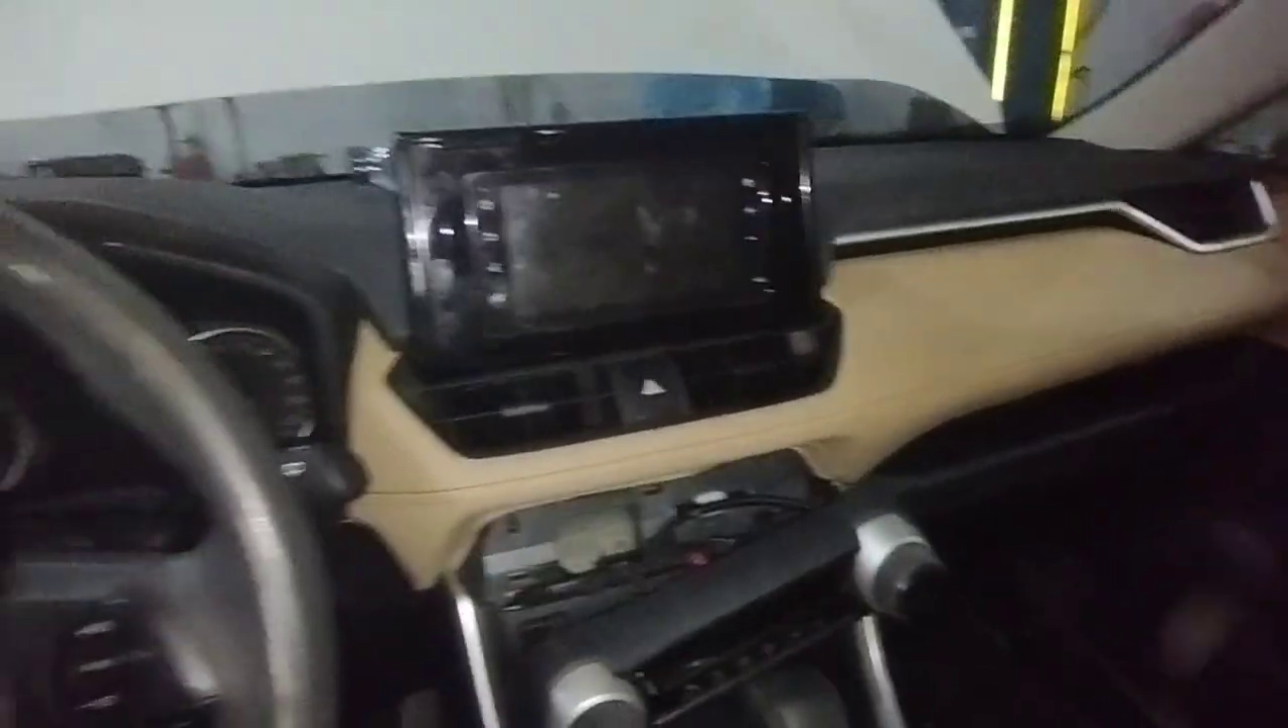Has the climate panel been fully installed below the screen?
No.